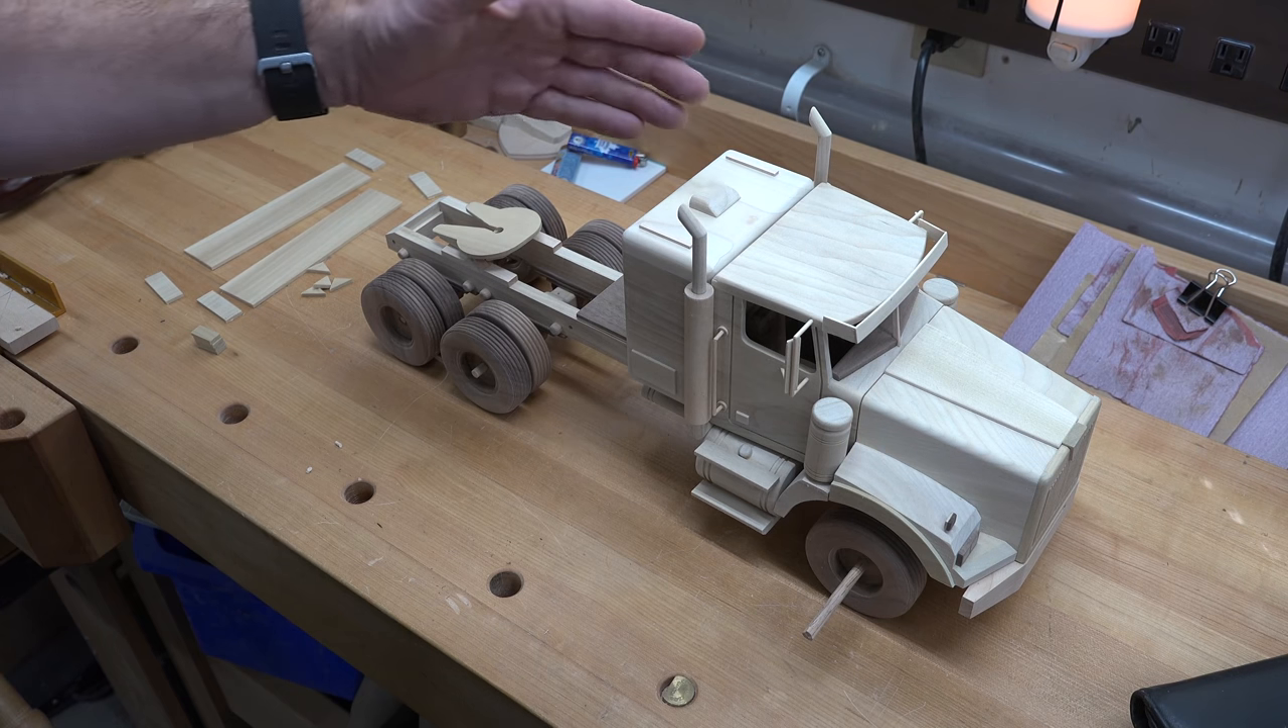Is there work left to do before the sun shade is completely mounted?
No.